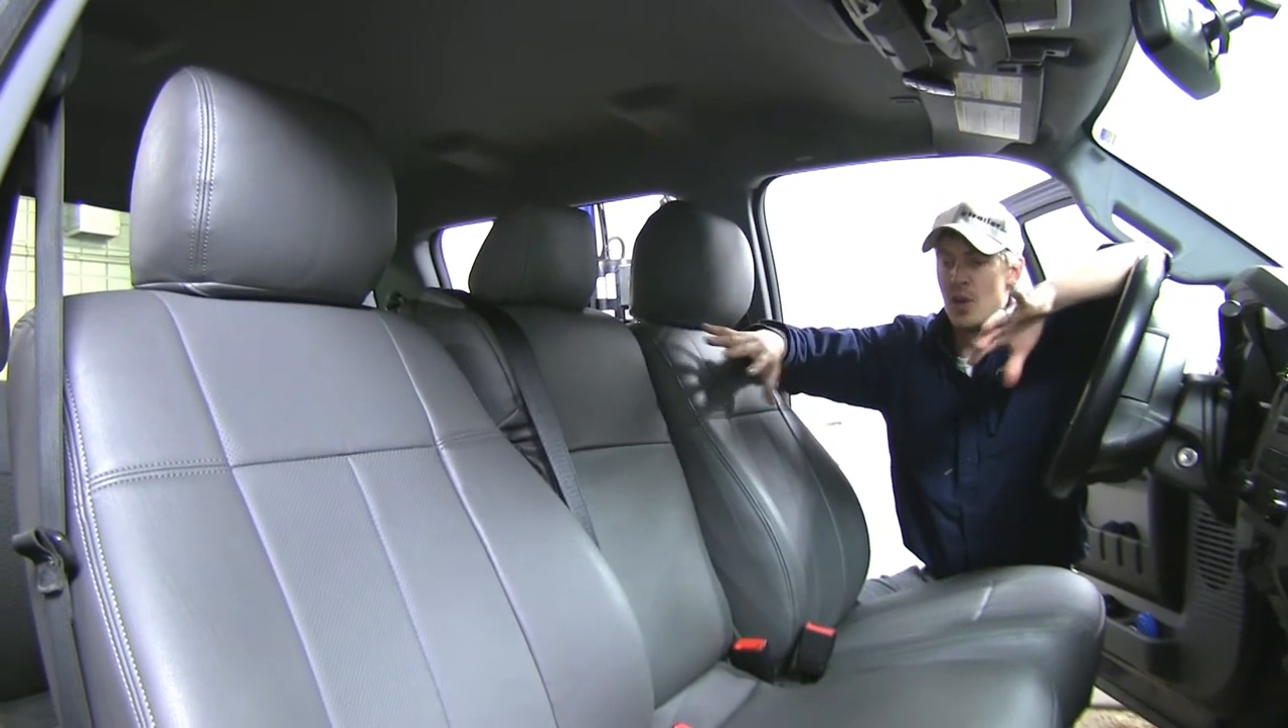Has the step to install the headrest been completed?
Yes.